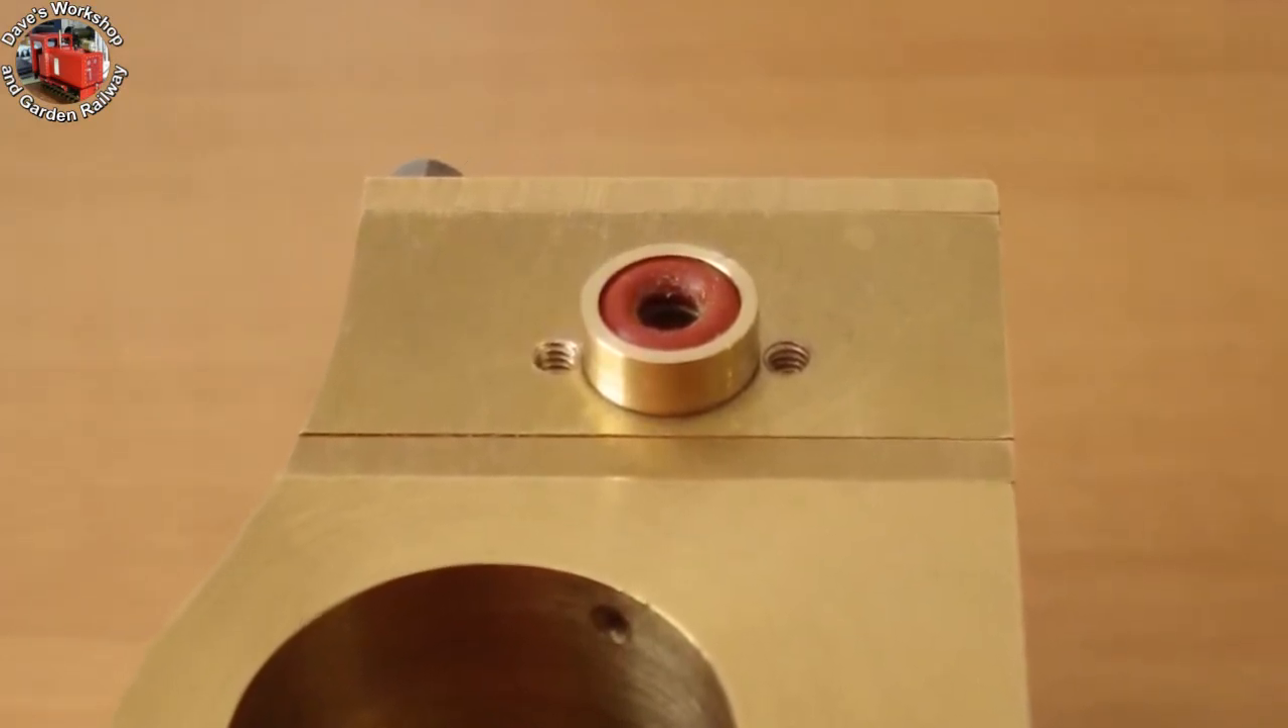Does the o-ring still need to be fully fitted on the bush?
No.